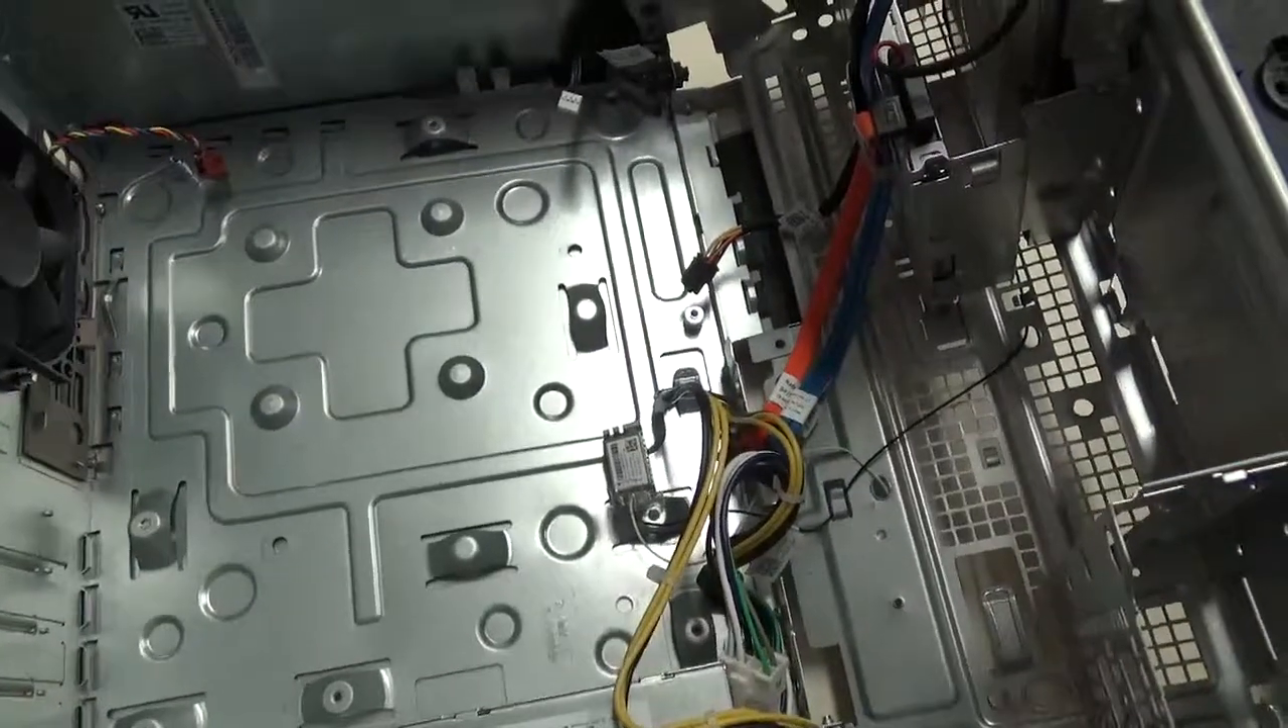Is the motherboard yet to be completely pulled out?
No.